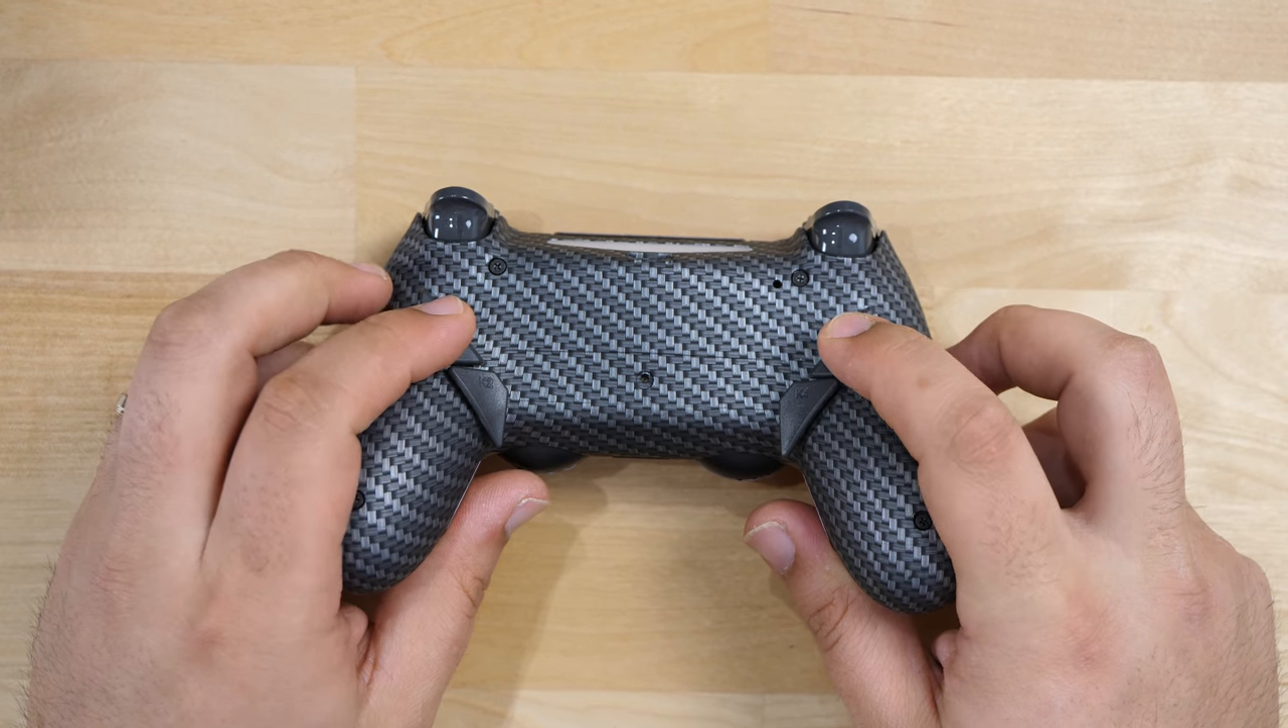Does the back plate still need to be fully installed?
No.